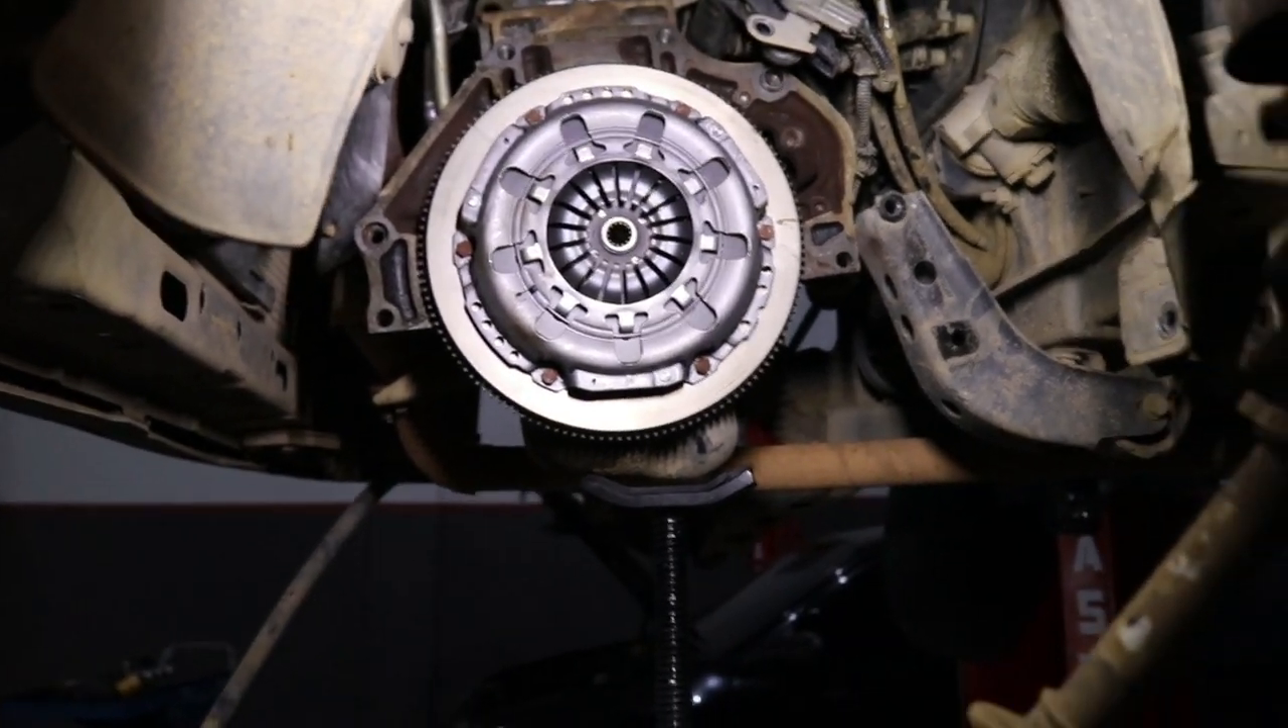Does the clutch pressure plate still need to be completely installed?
No.